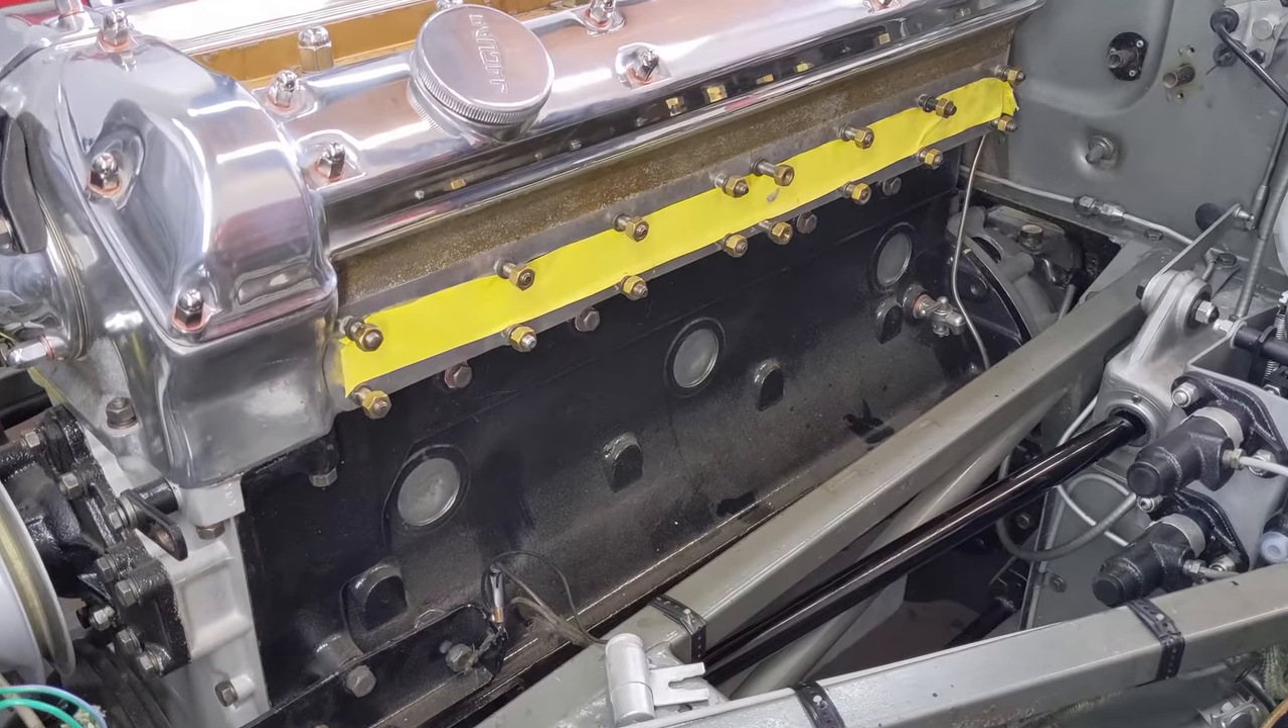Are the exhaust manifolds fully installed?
No.